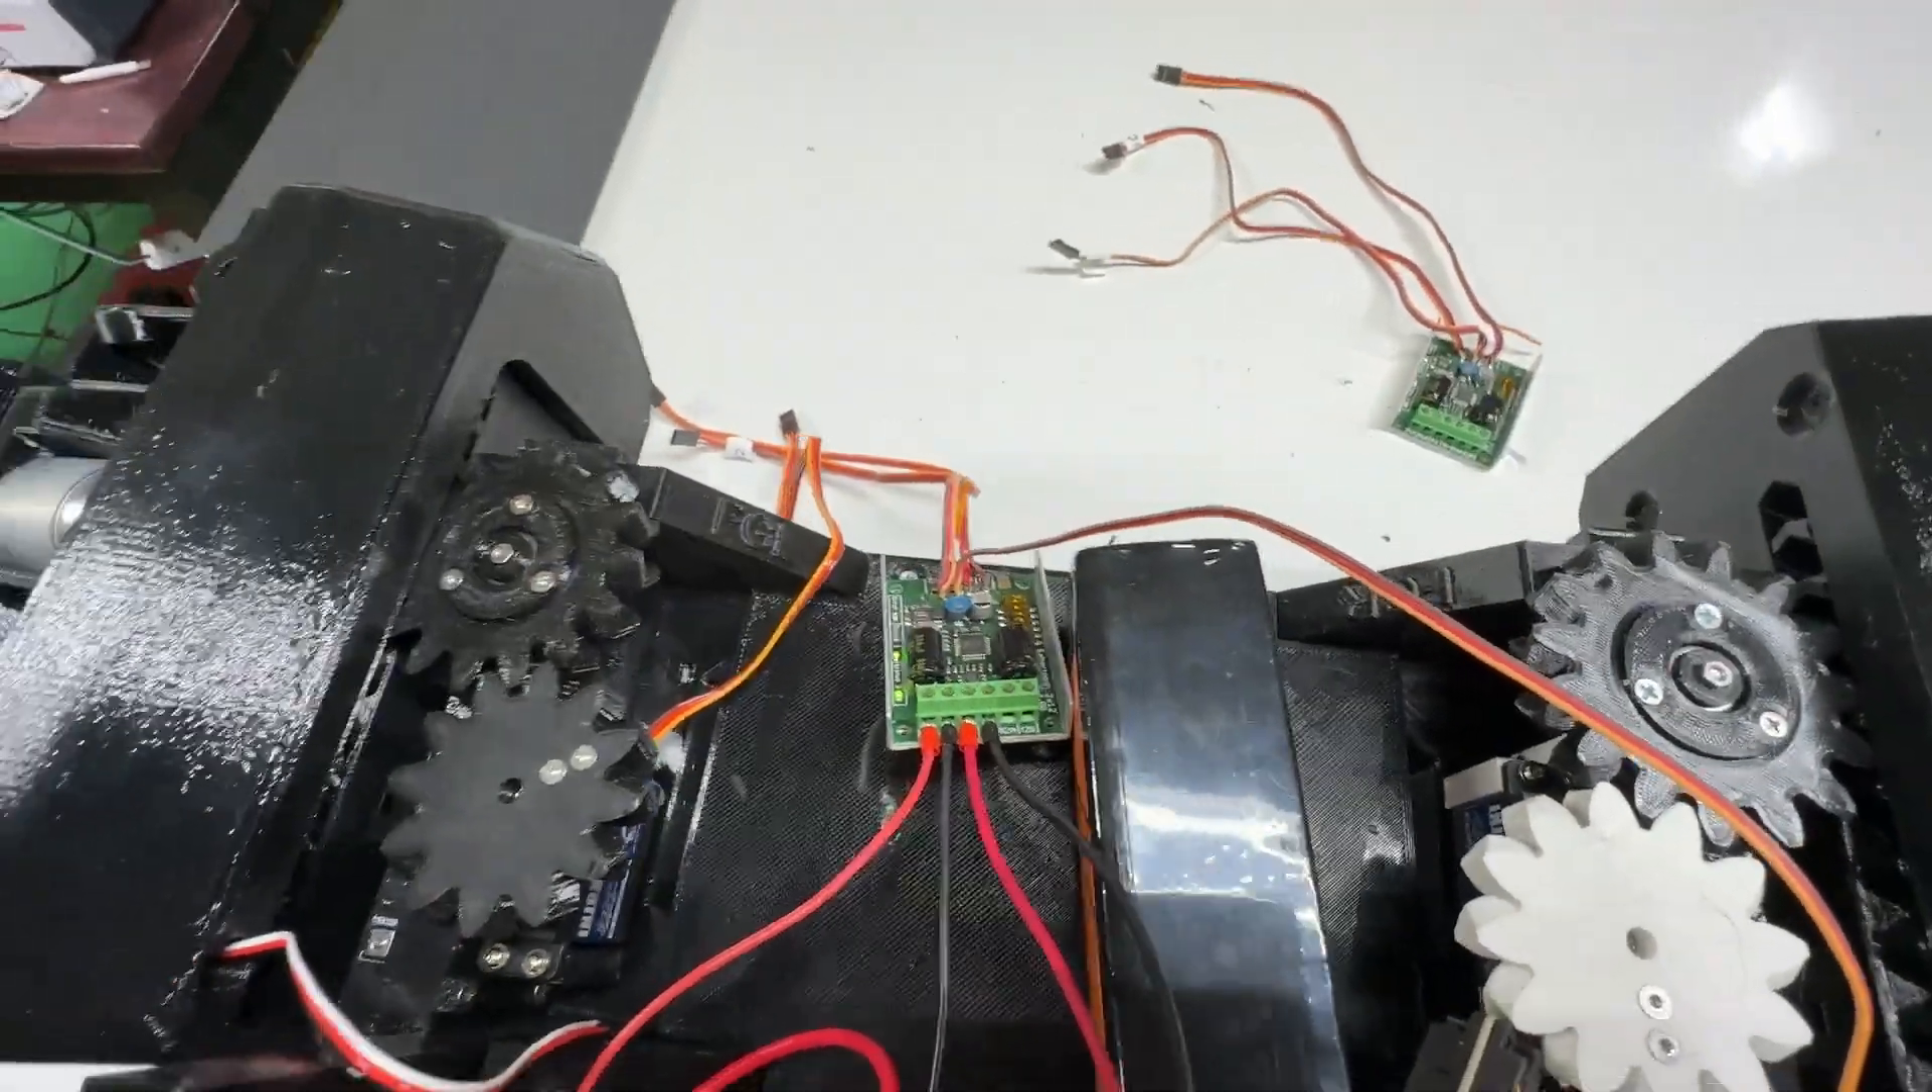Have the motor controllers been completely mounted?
No.